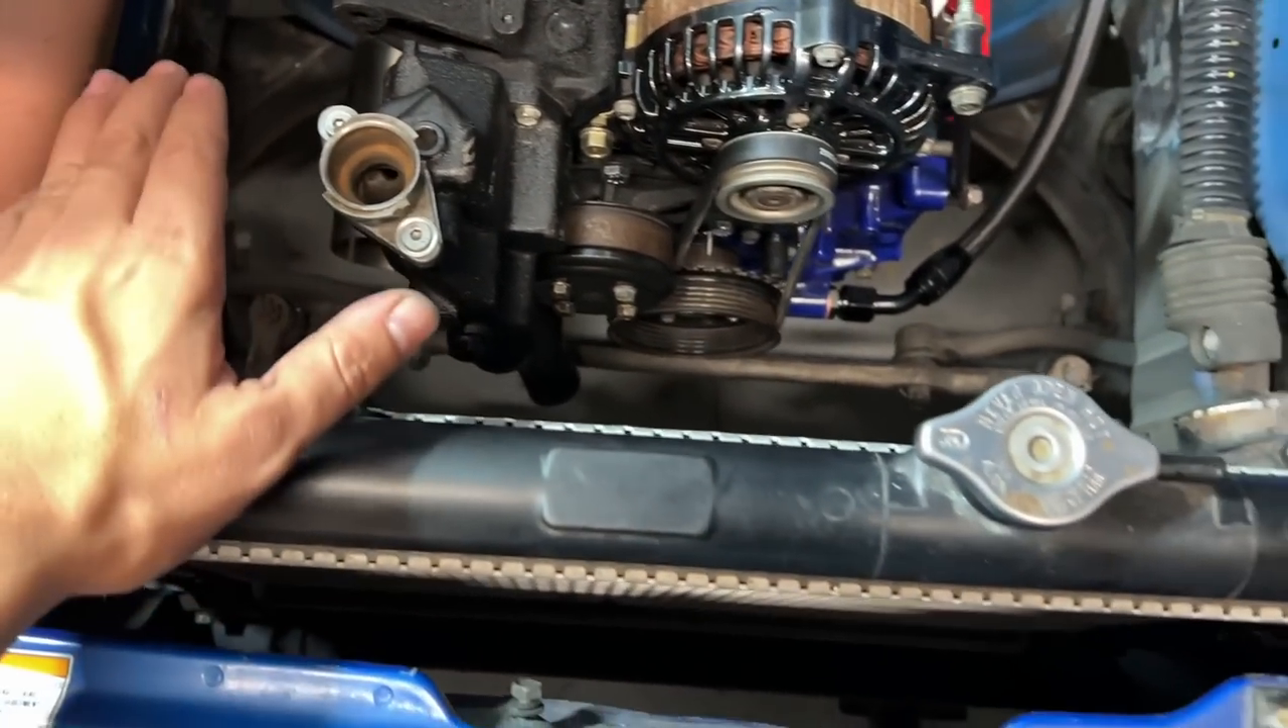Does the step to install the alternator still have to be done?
No.